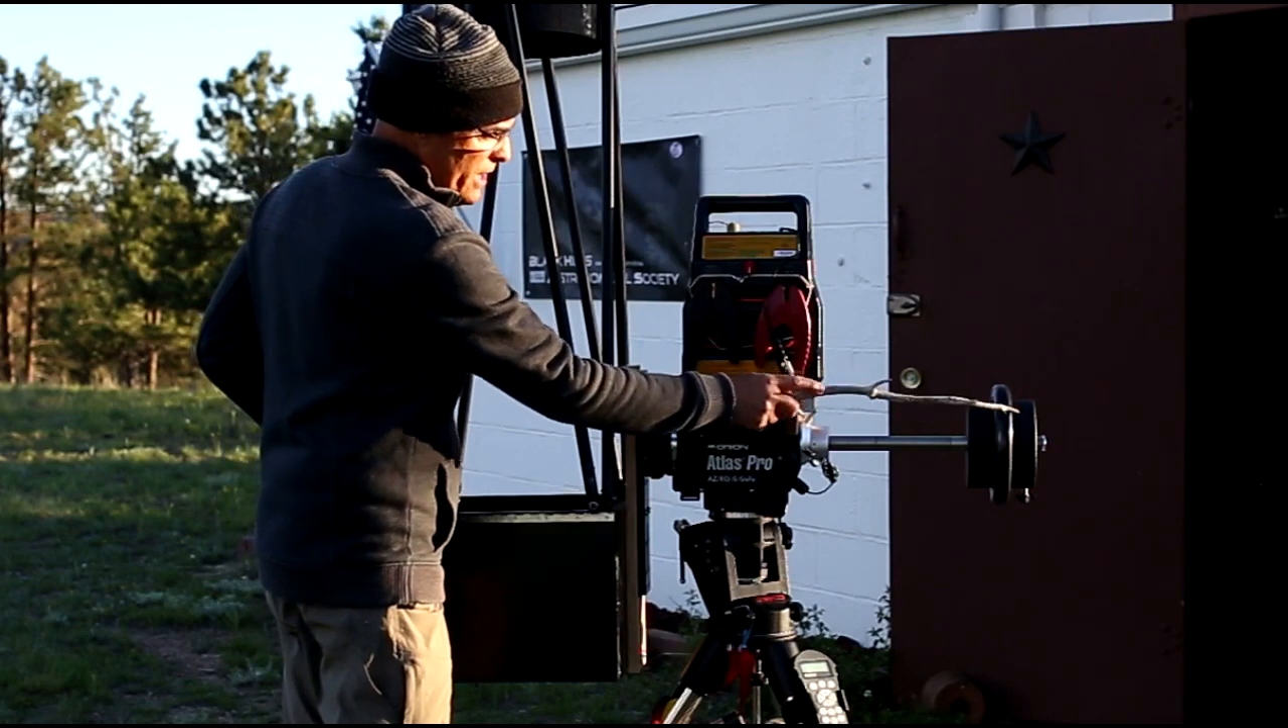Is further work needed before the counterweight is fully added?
No.